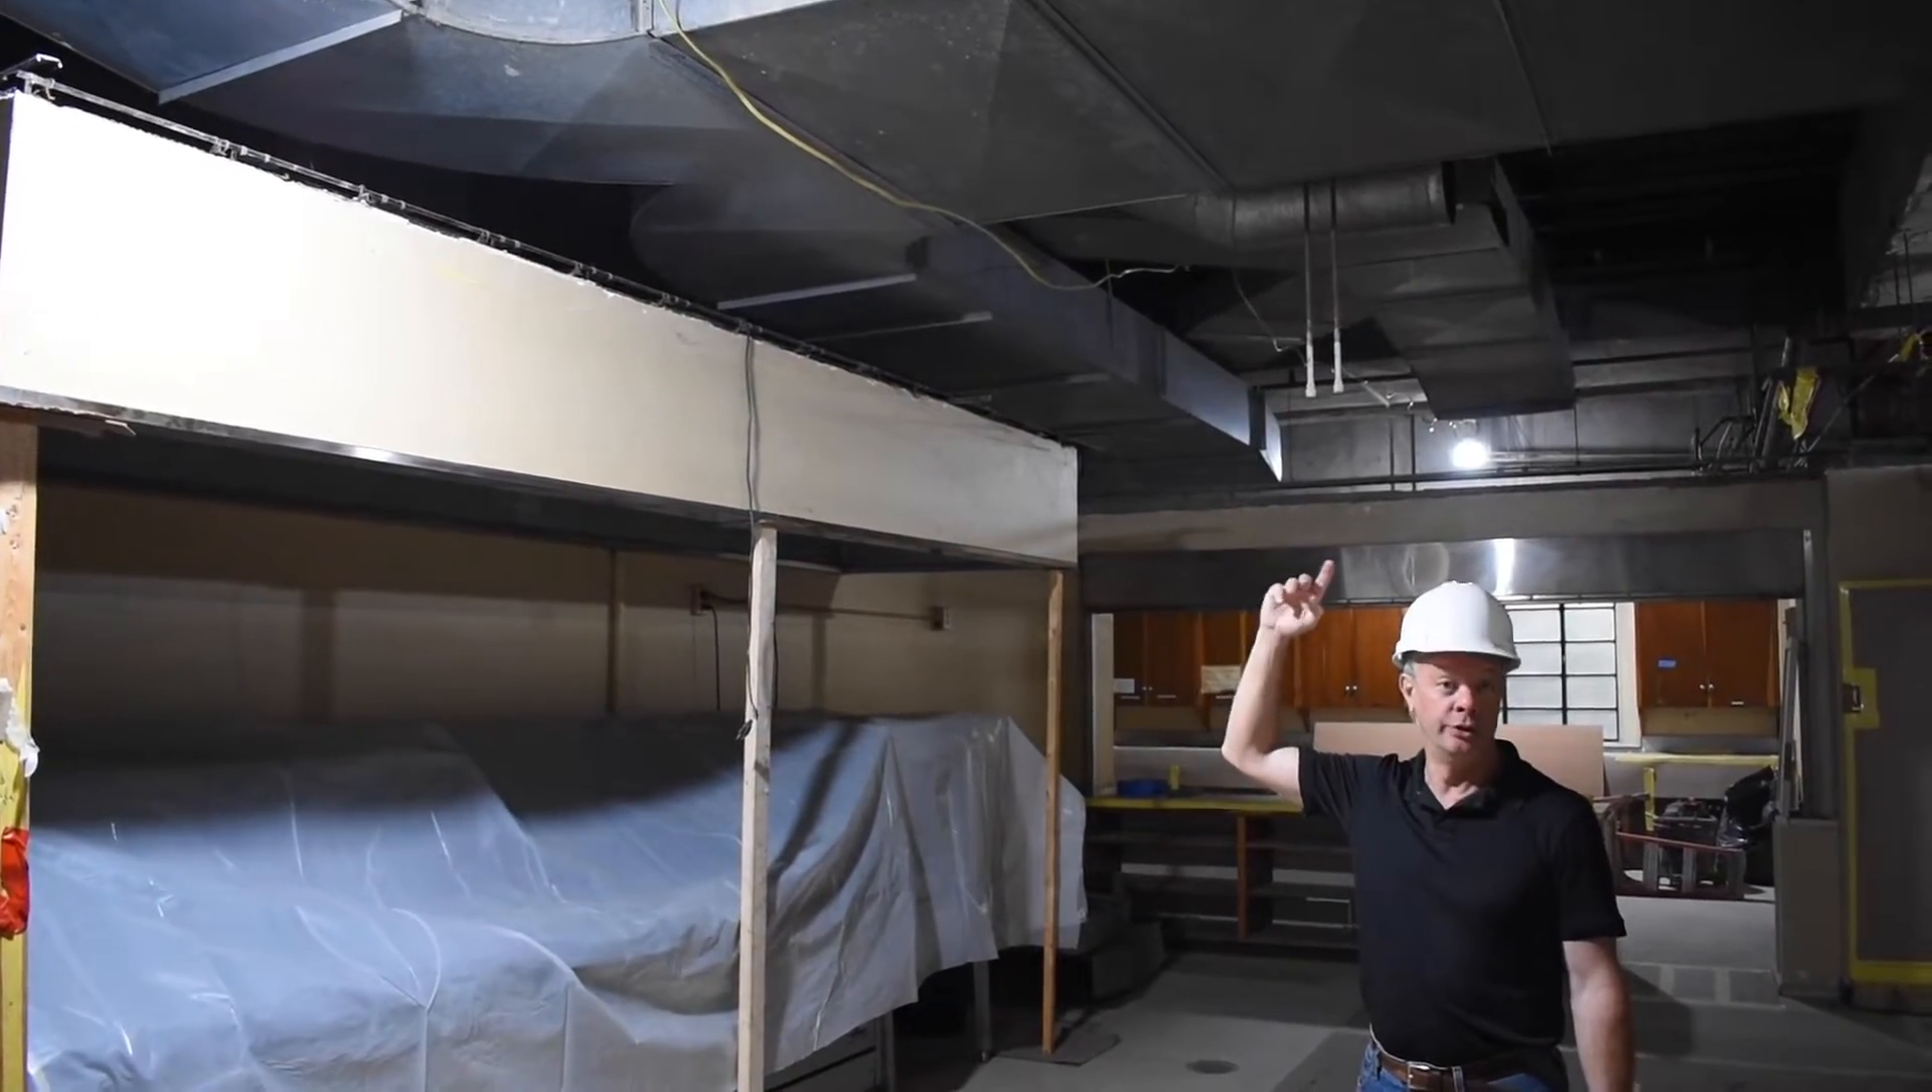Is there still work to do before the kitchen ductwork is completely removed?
Yes.